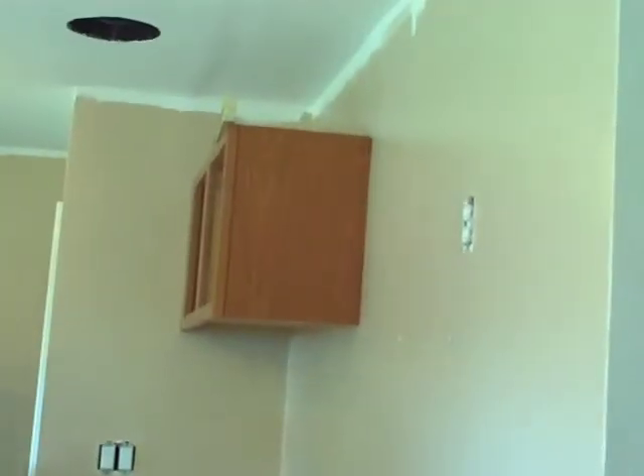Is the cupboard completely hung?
Yes.